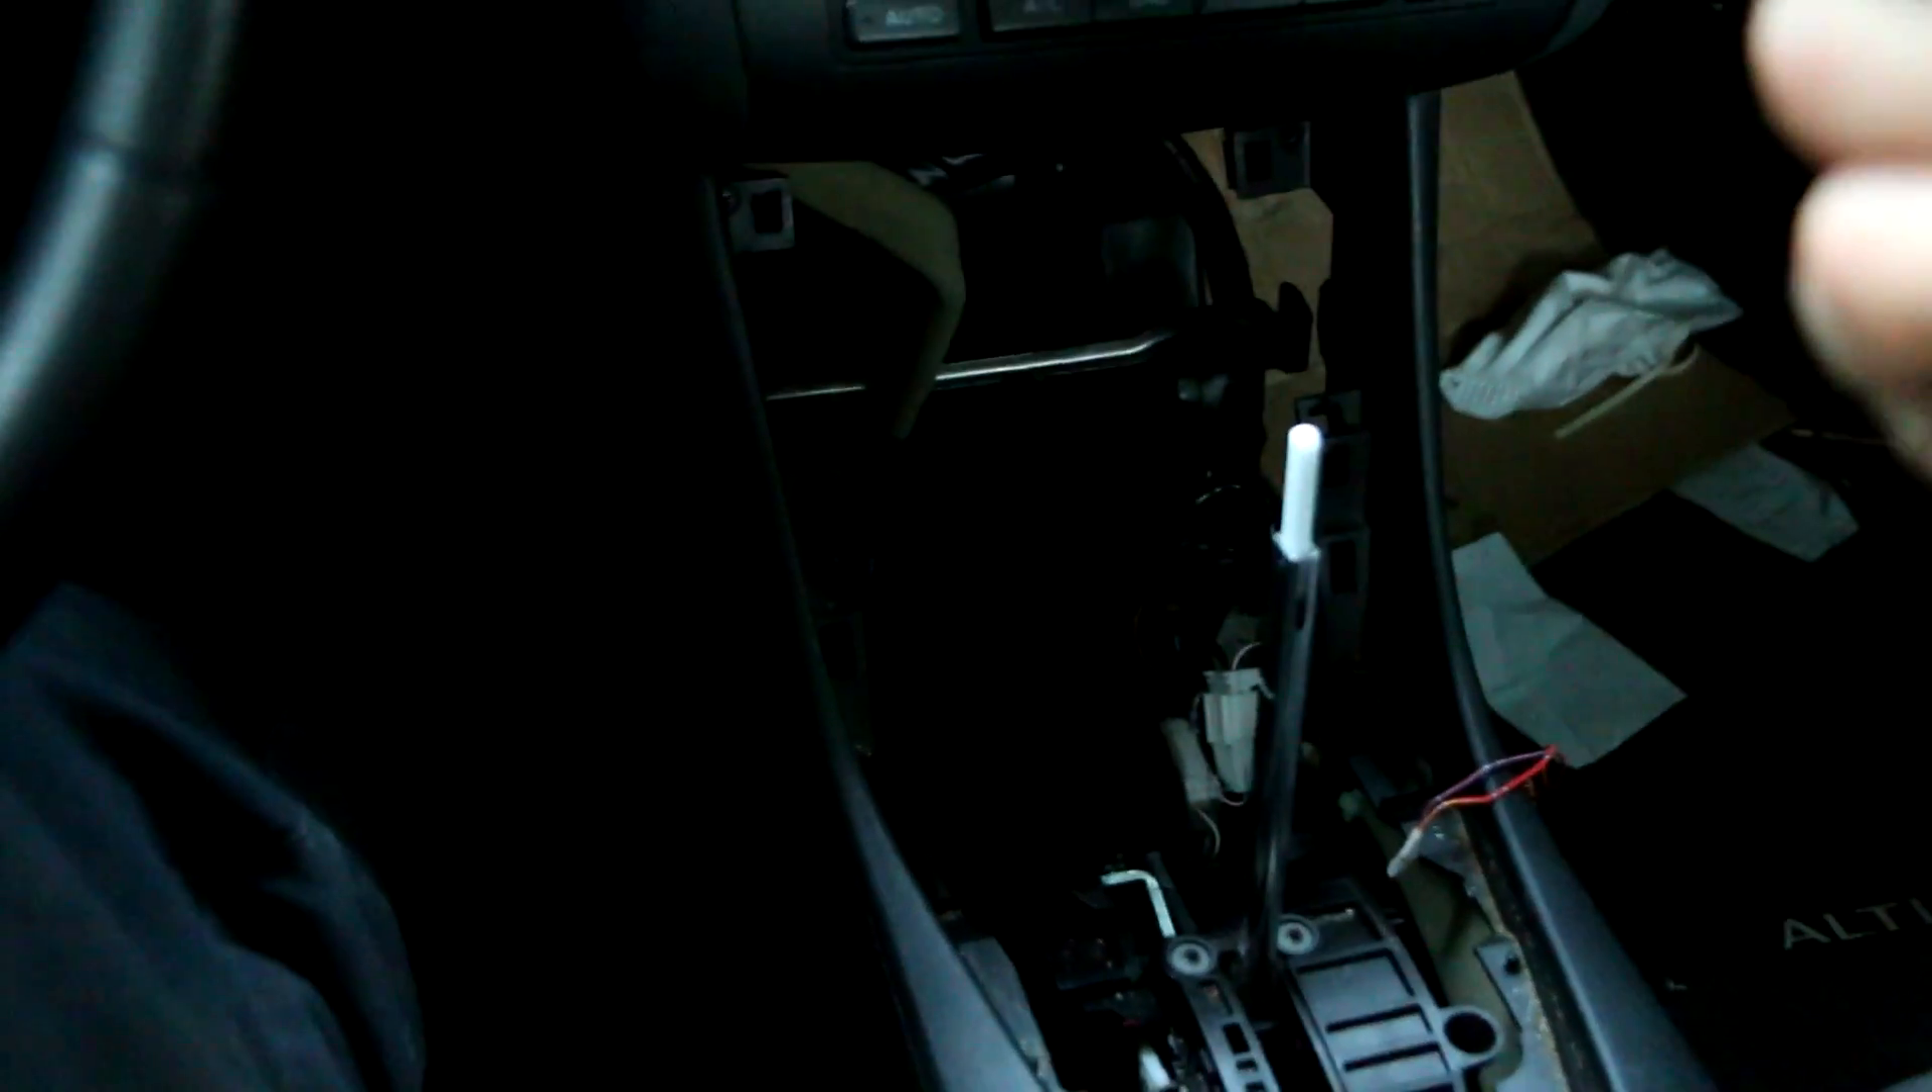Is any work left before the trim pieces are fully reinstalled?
Yes.